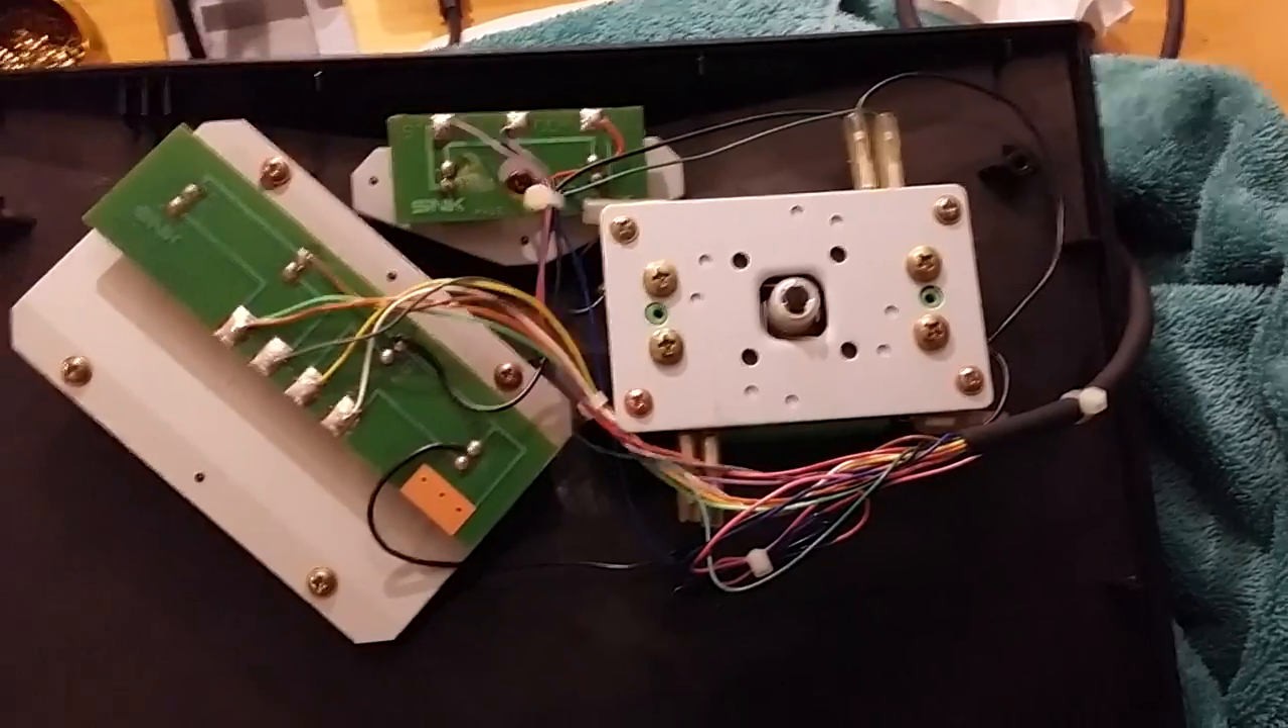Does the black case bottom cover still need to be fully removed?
No.